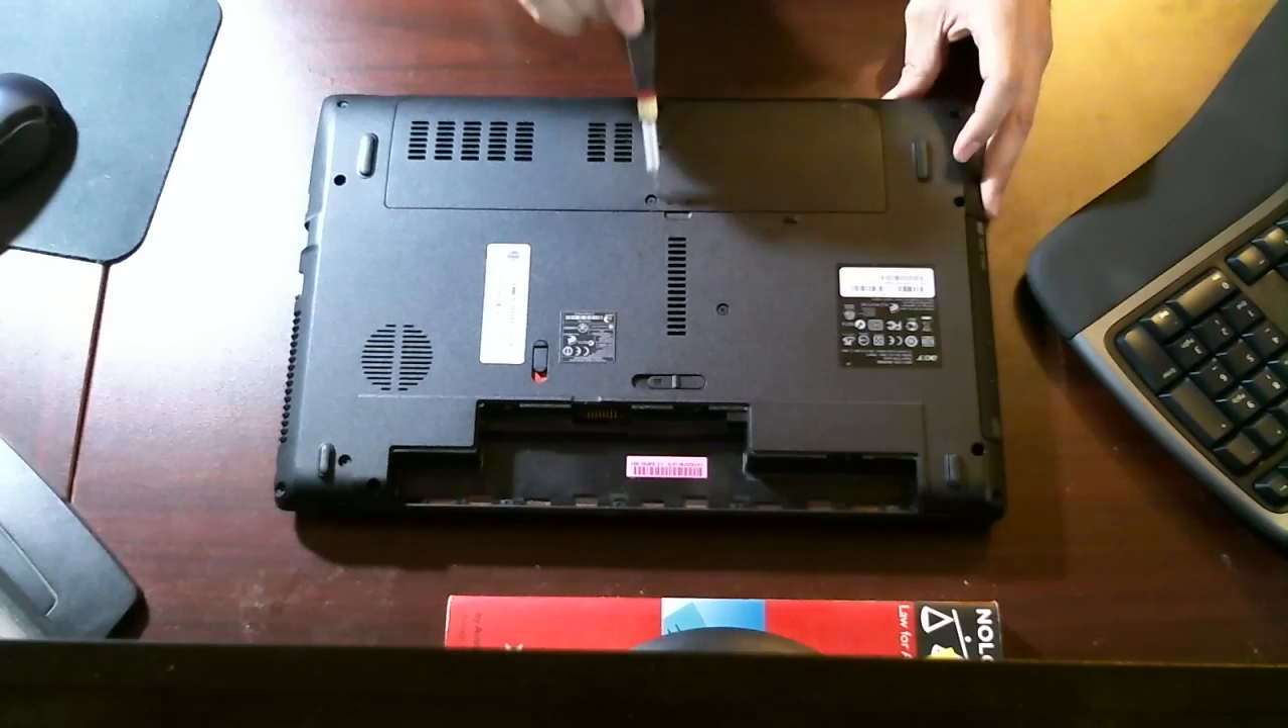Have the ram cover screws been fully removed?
No.